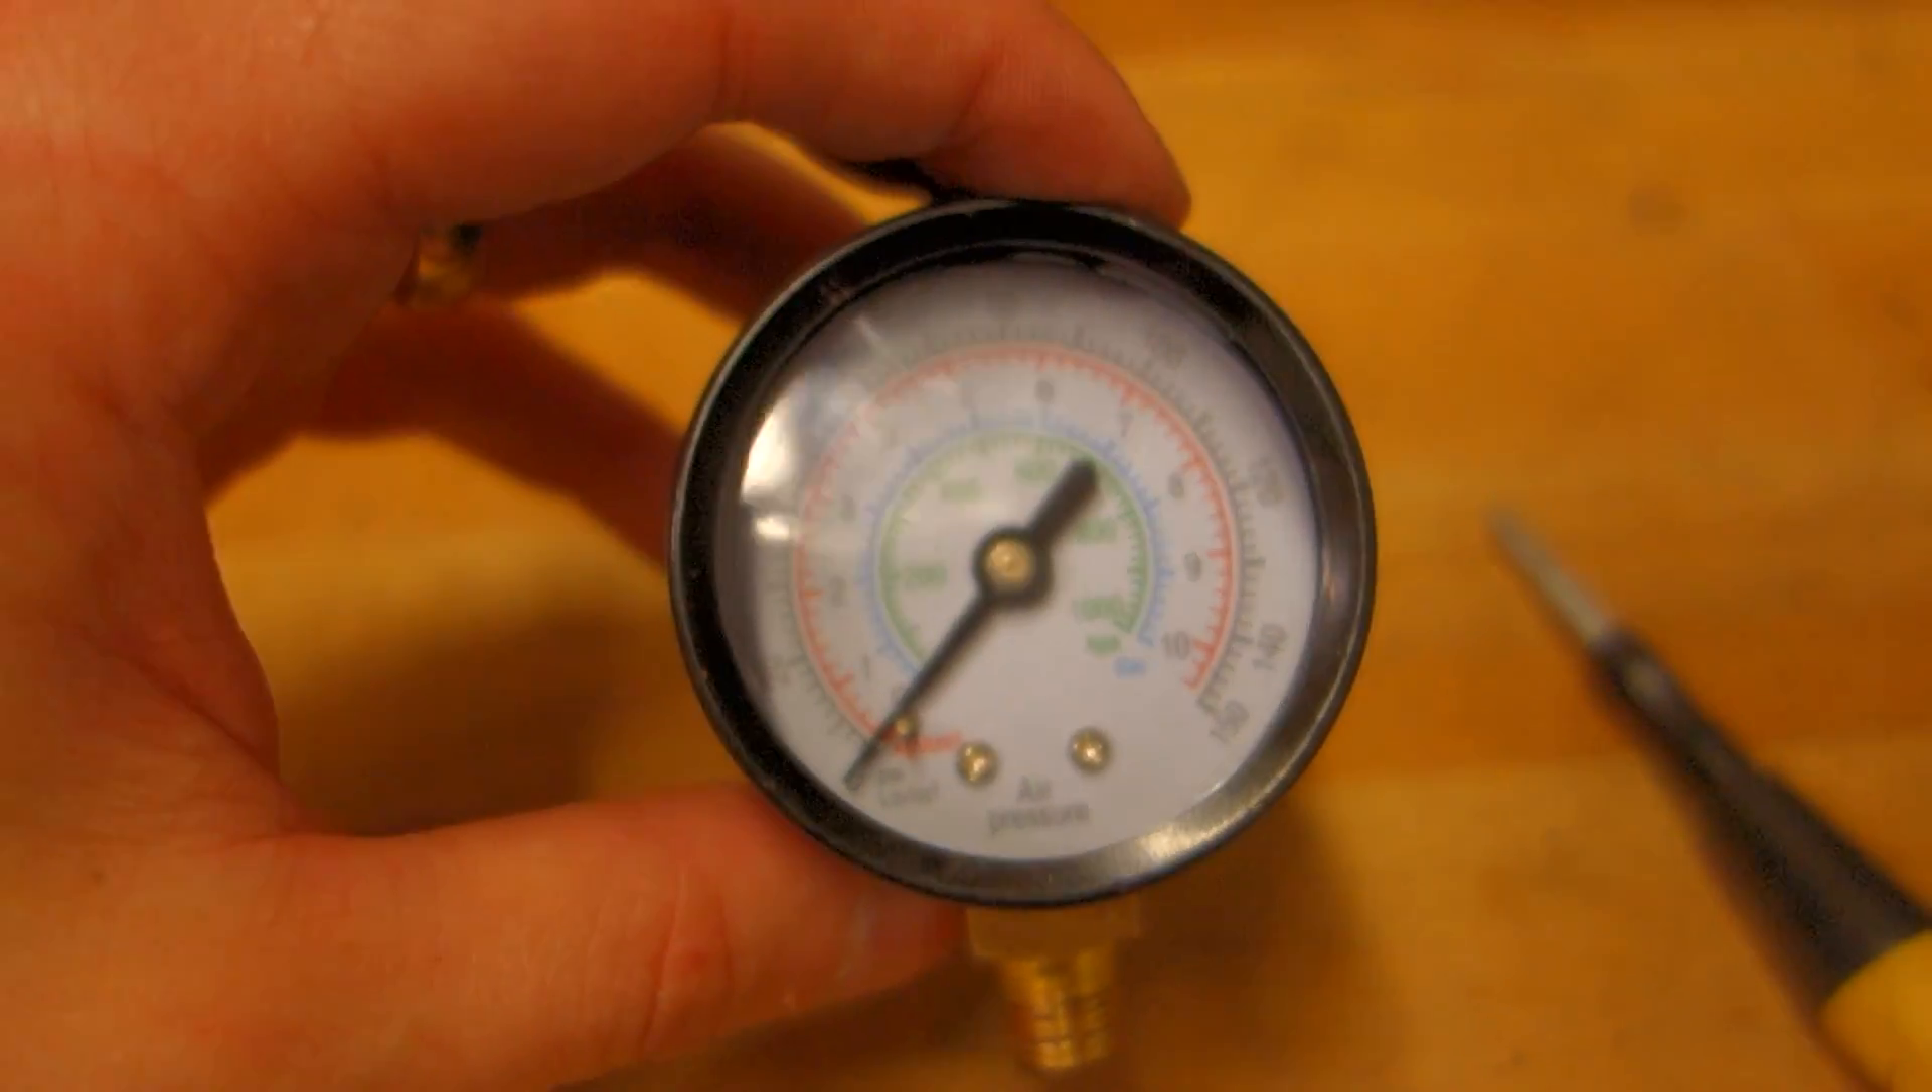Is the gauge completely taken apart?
No.